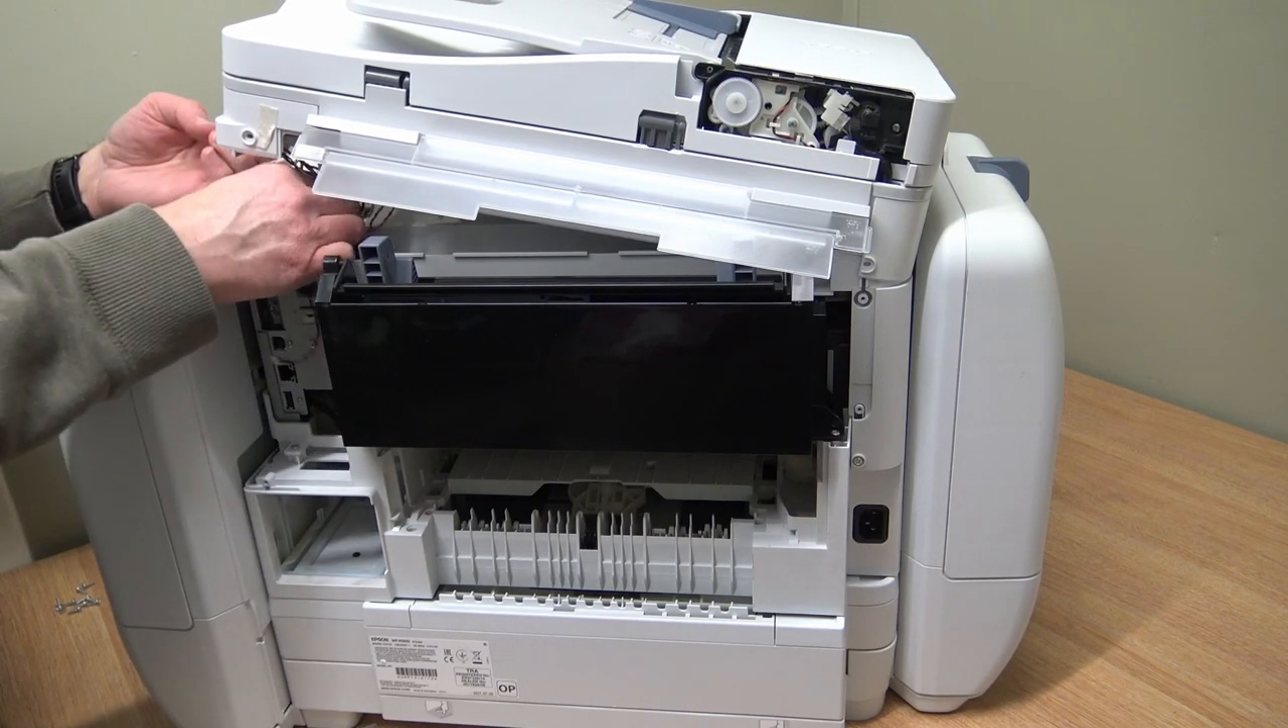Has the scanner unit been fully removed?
No.